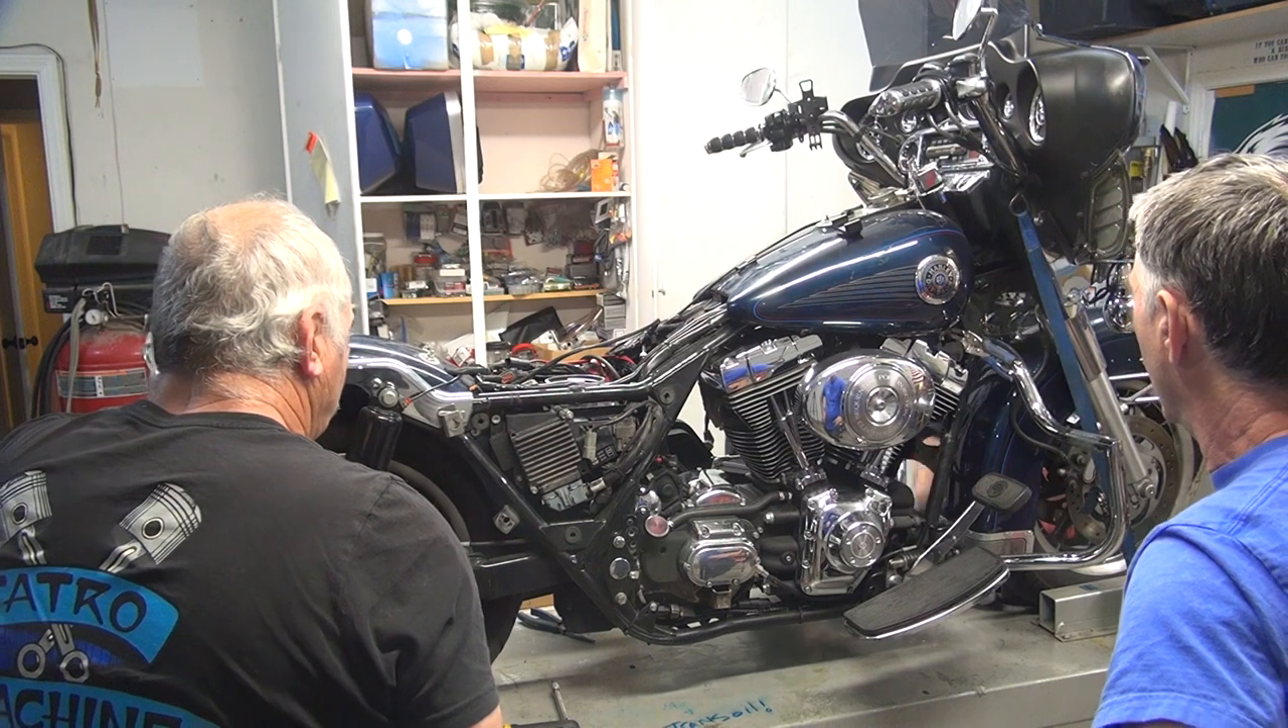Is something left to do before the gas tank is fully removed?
Yes.